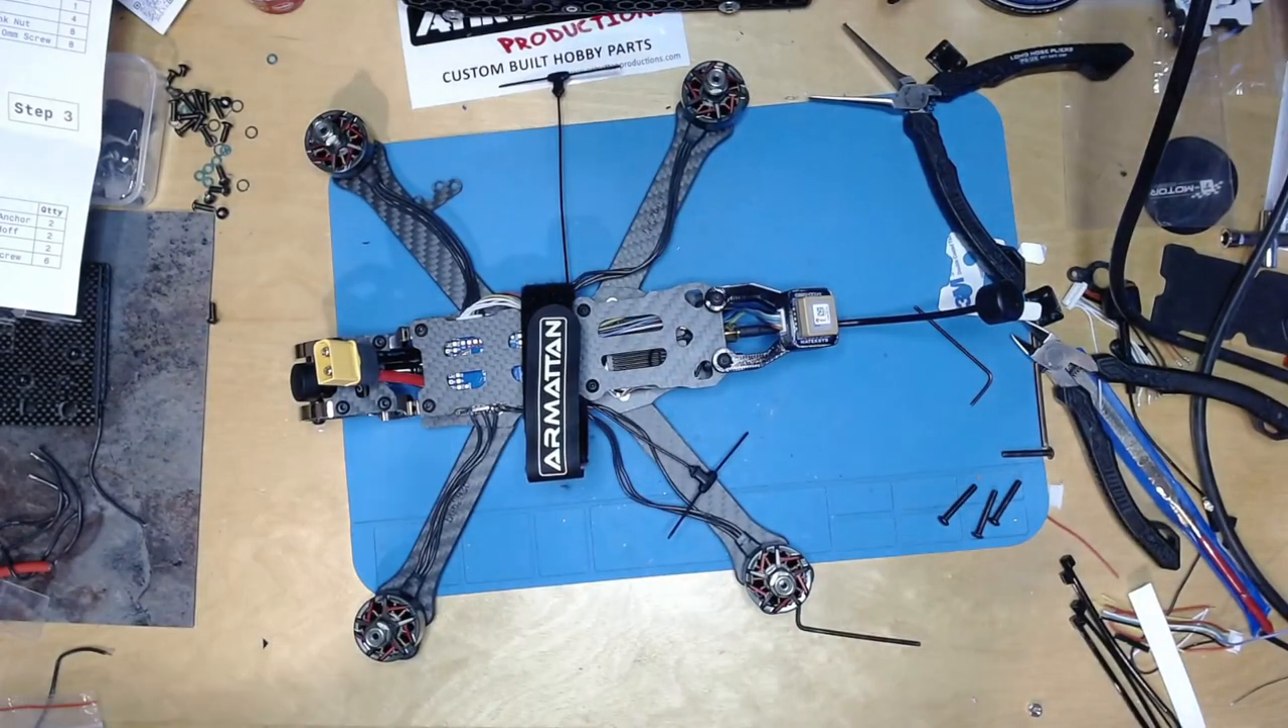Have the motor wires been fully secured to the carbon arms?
No.